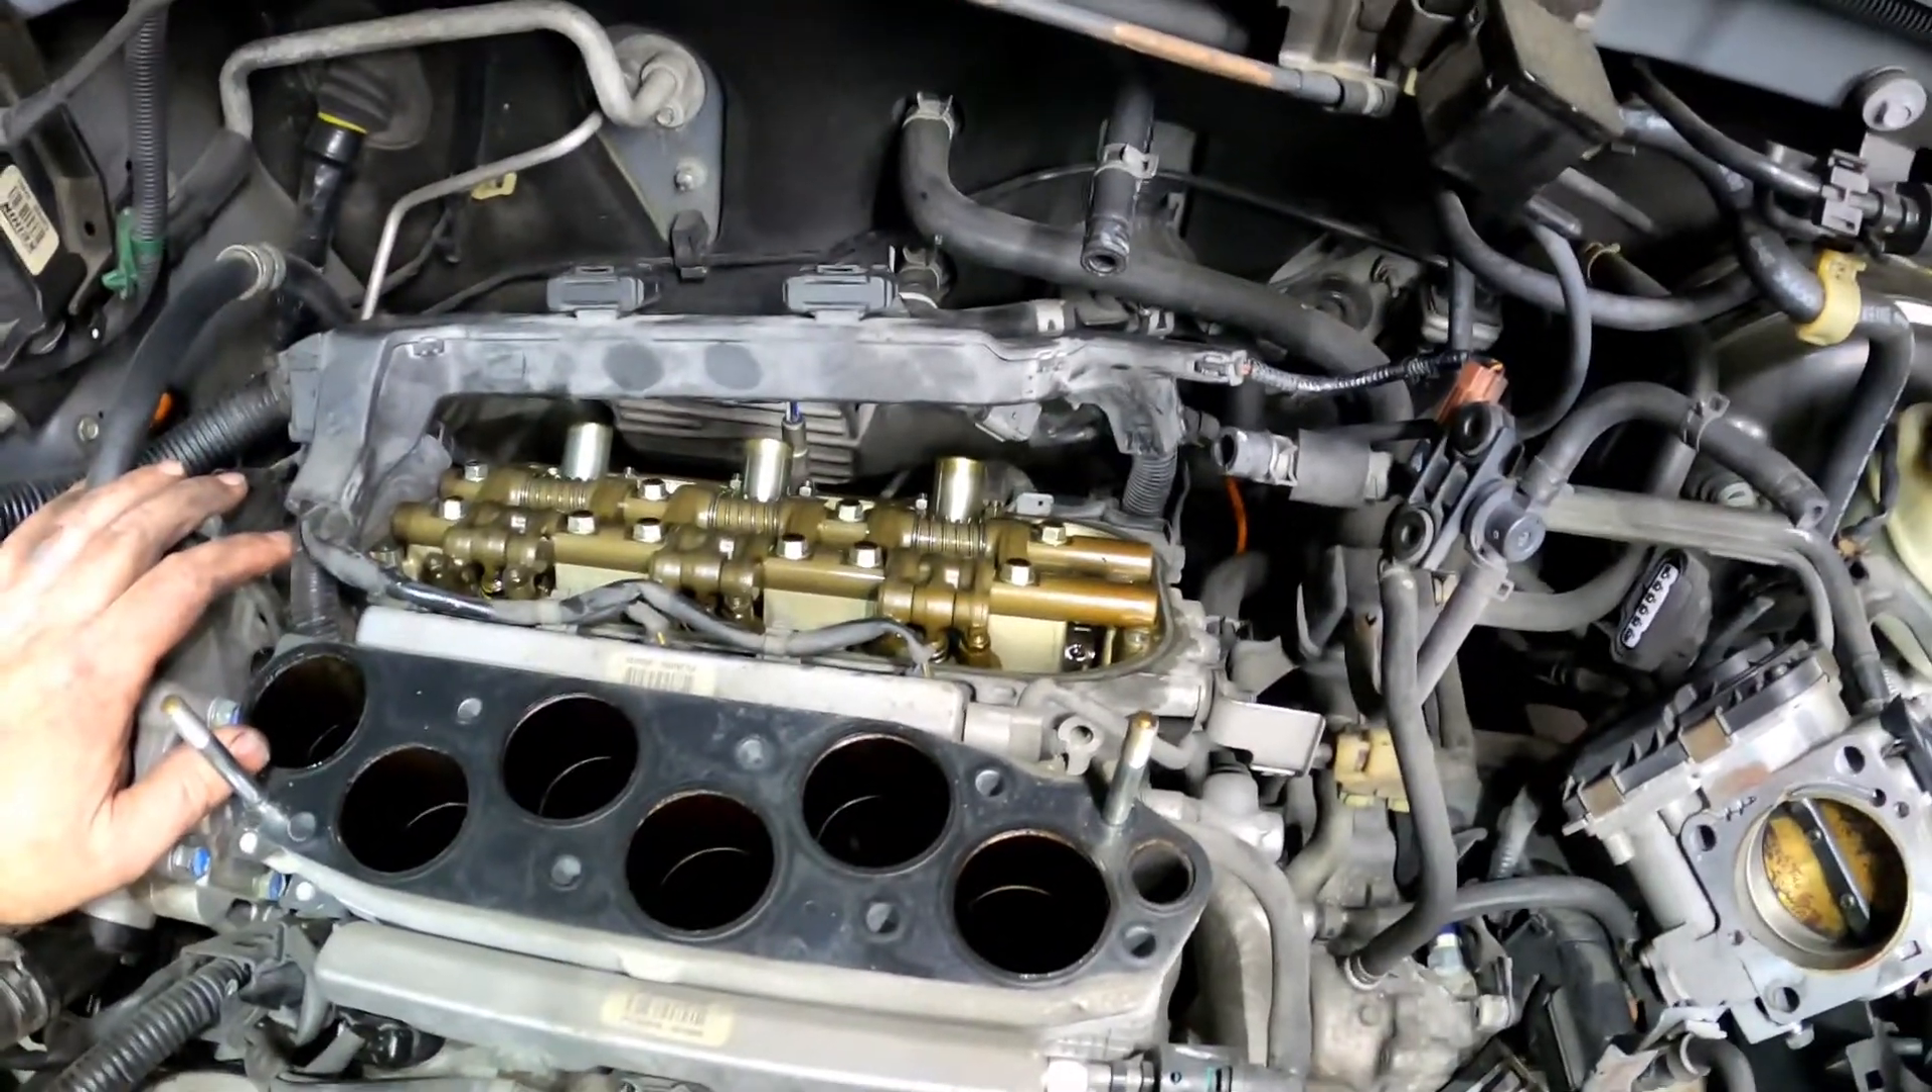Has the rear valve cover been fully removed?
Yes.